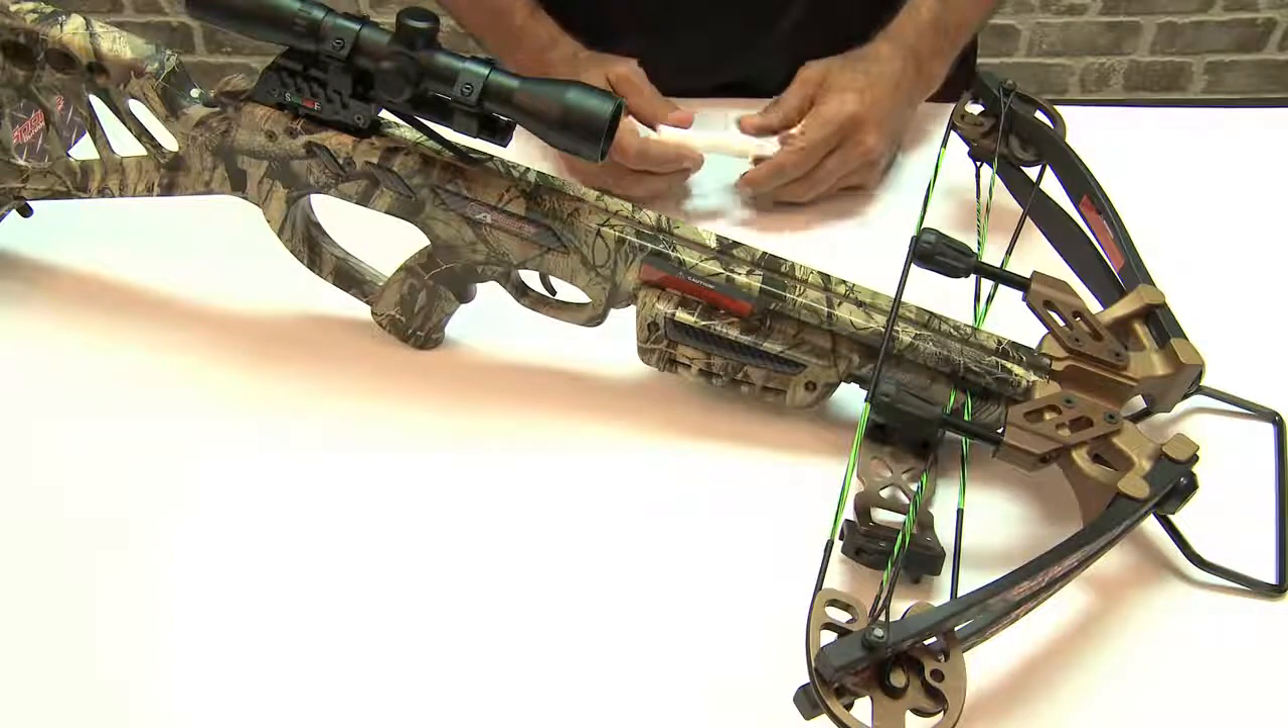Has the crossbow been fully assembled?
Yes.